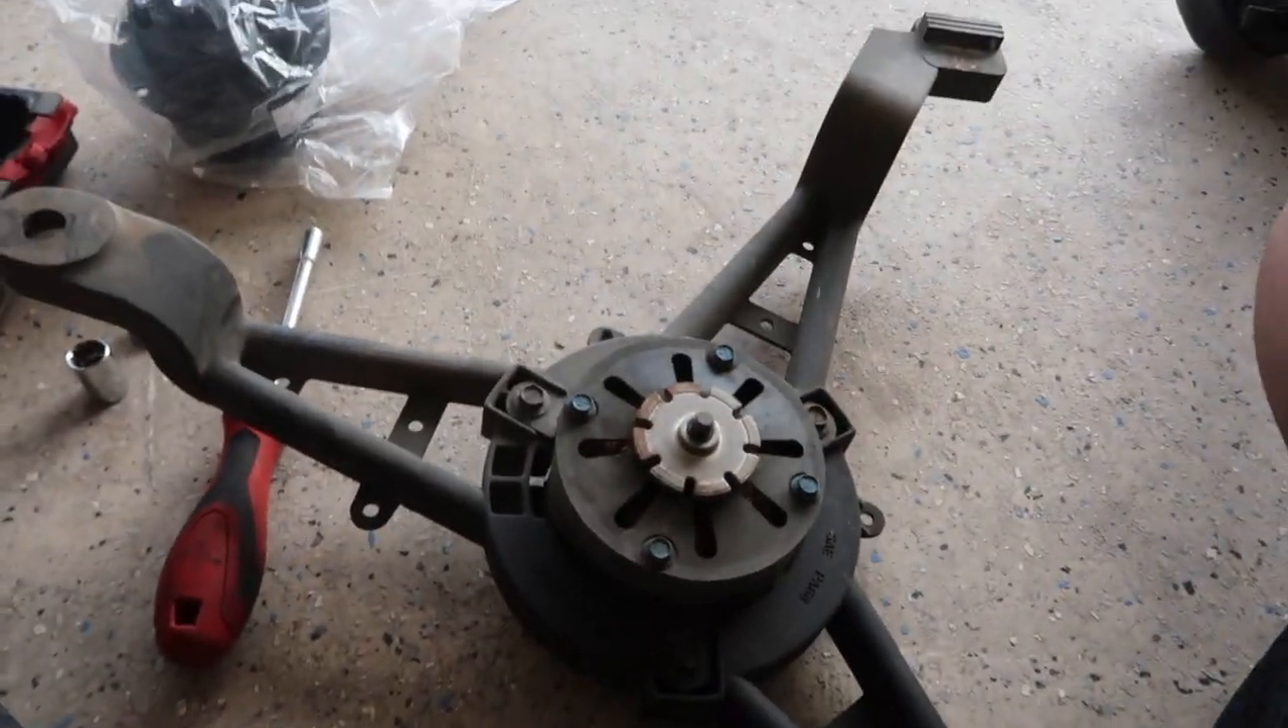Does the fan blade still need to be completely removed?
No.